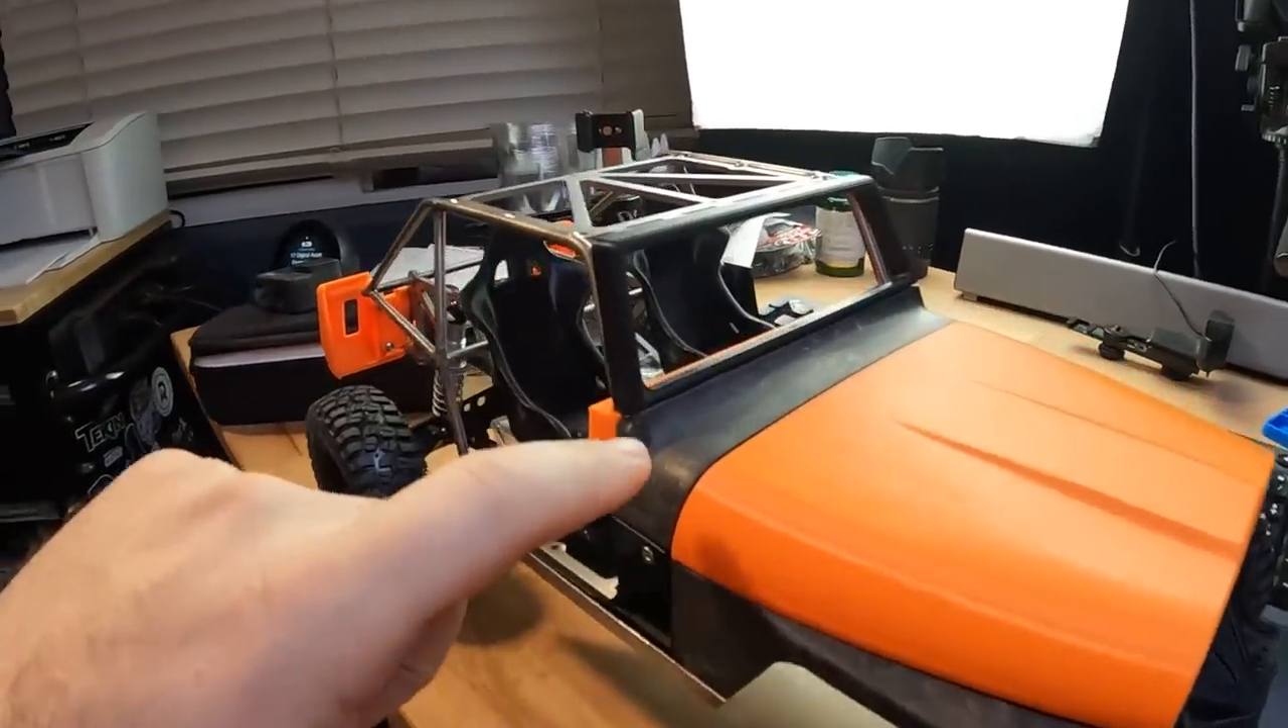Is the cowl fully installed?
Yes.